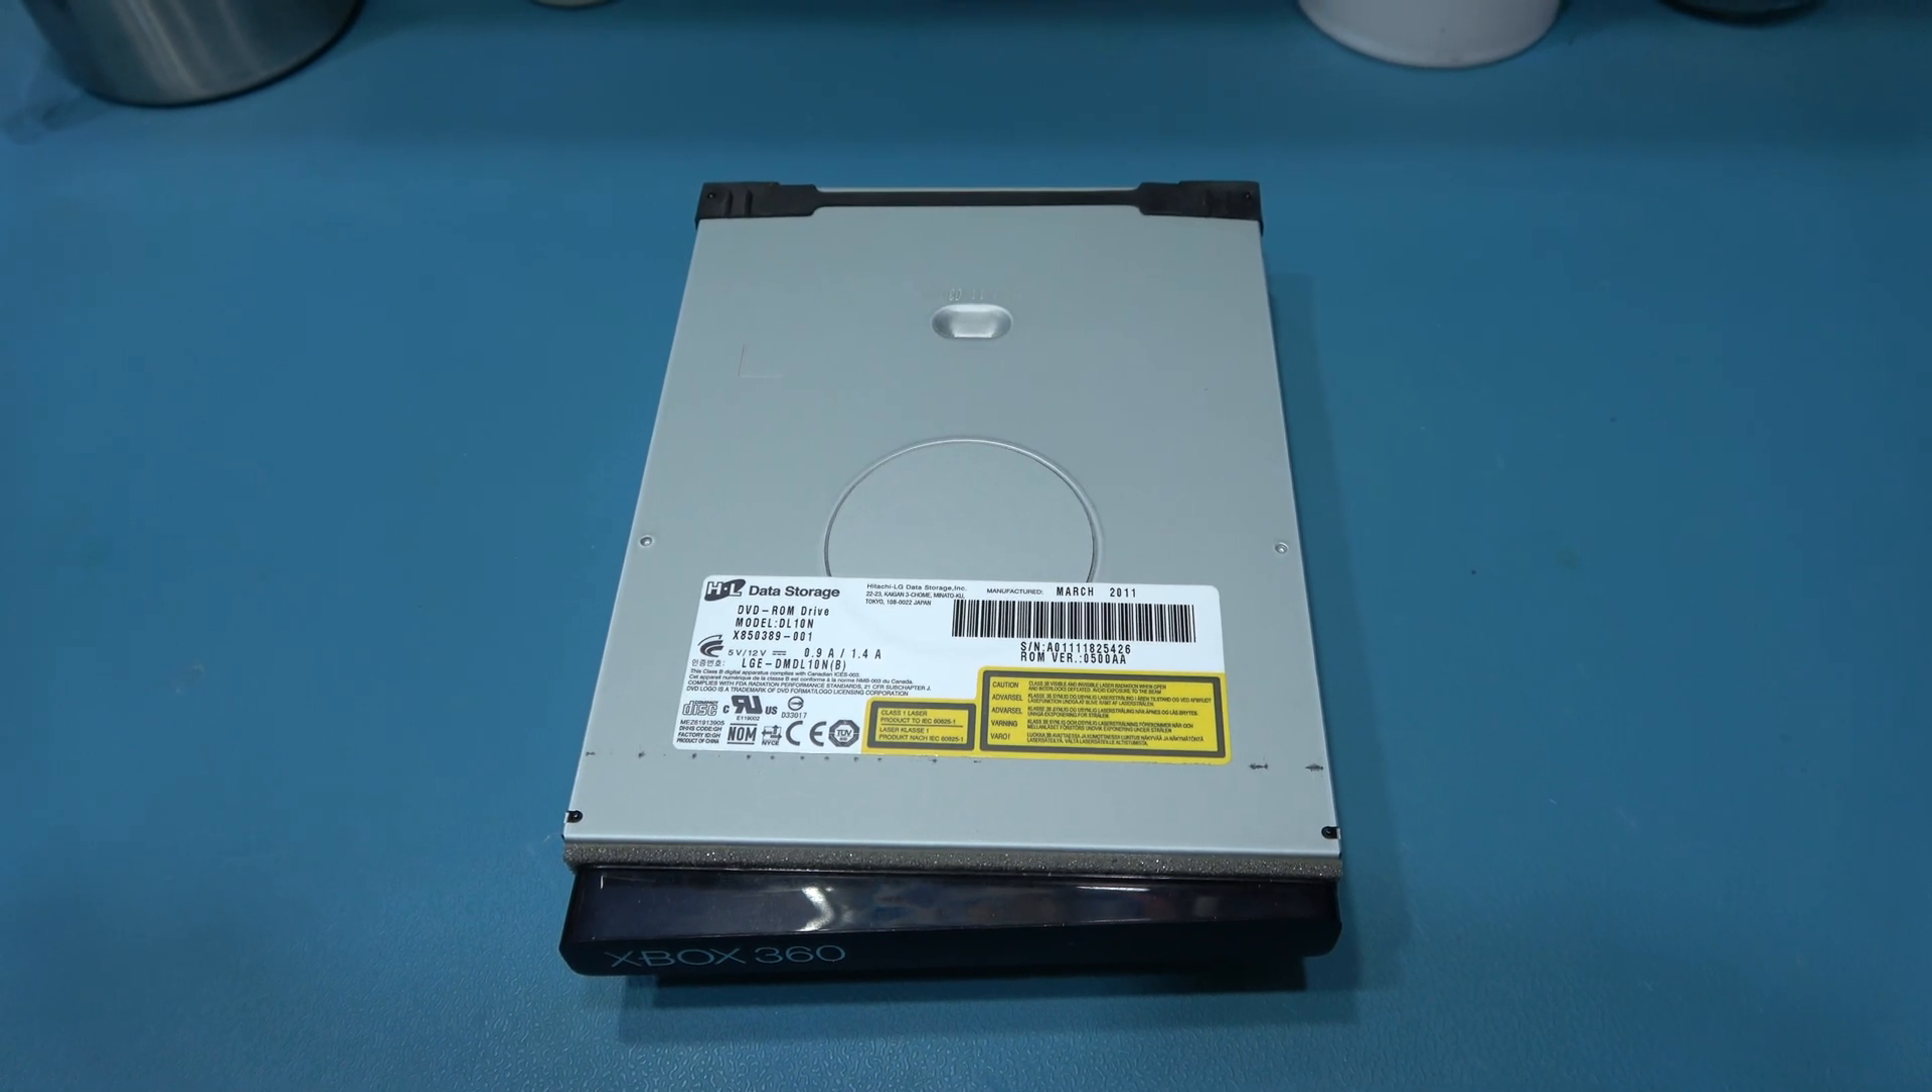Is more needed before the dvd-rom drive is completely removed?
No.